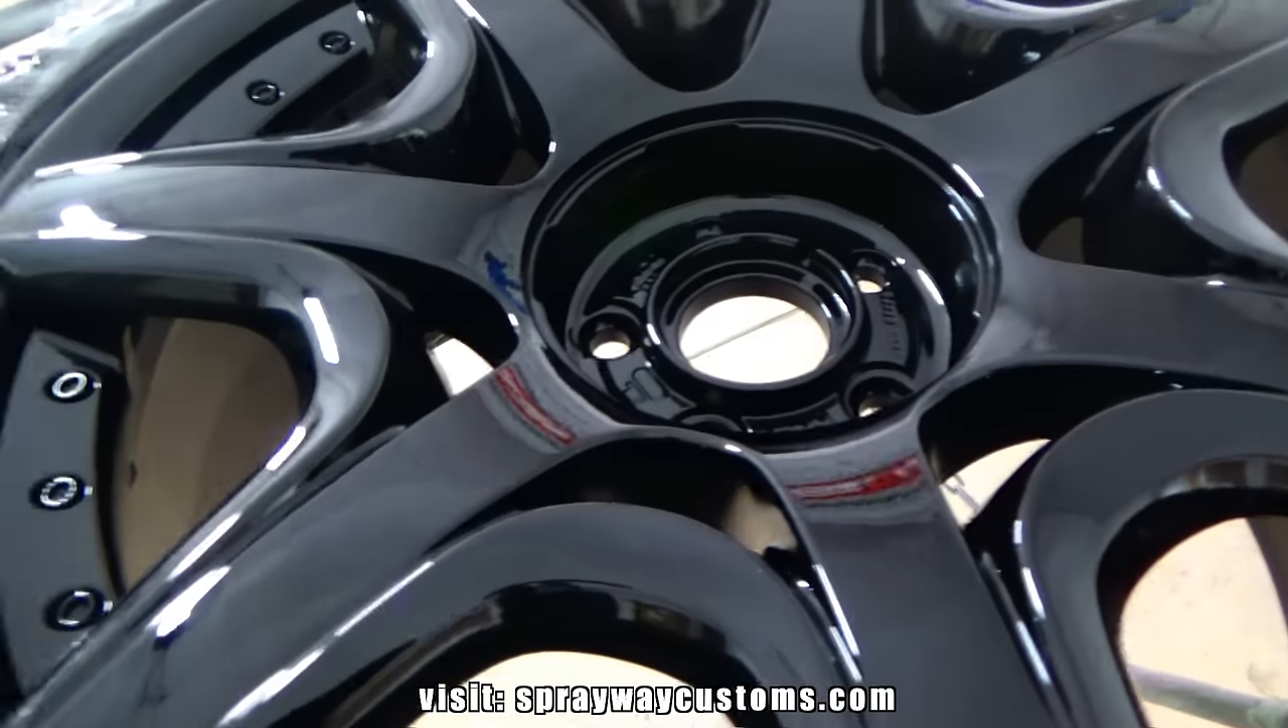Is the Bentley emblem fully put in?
No.